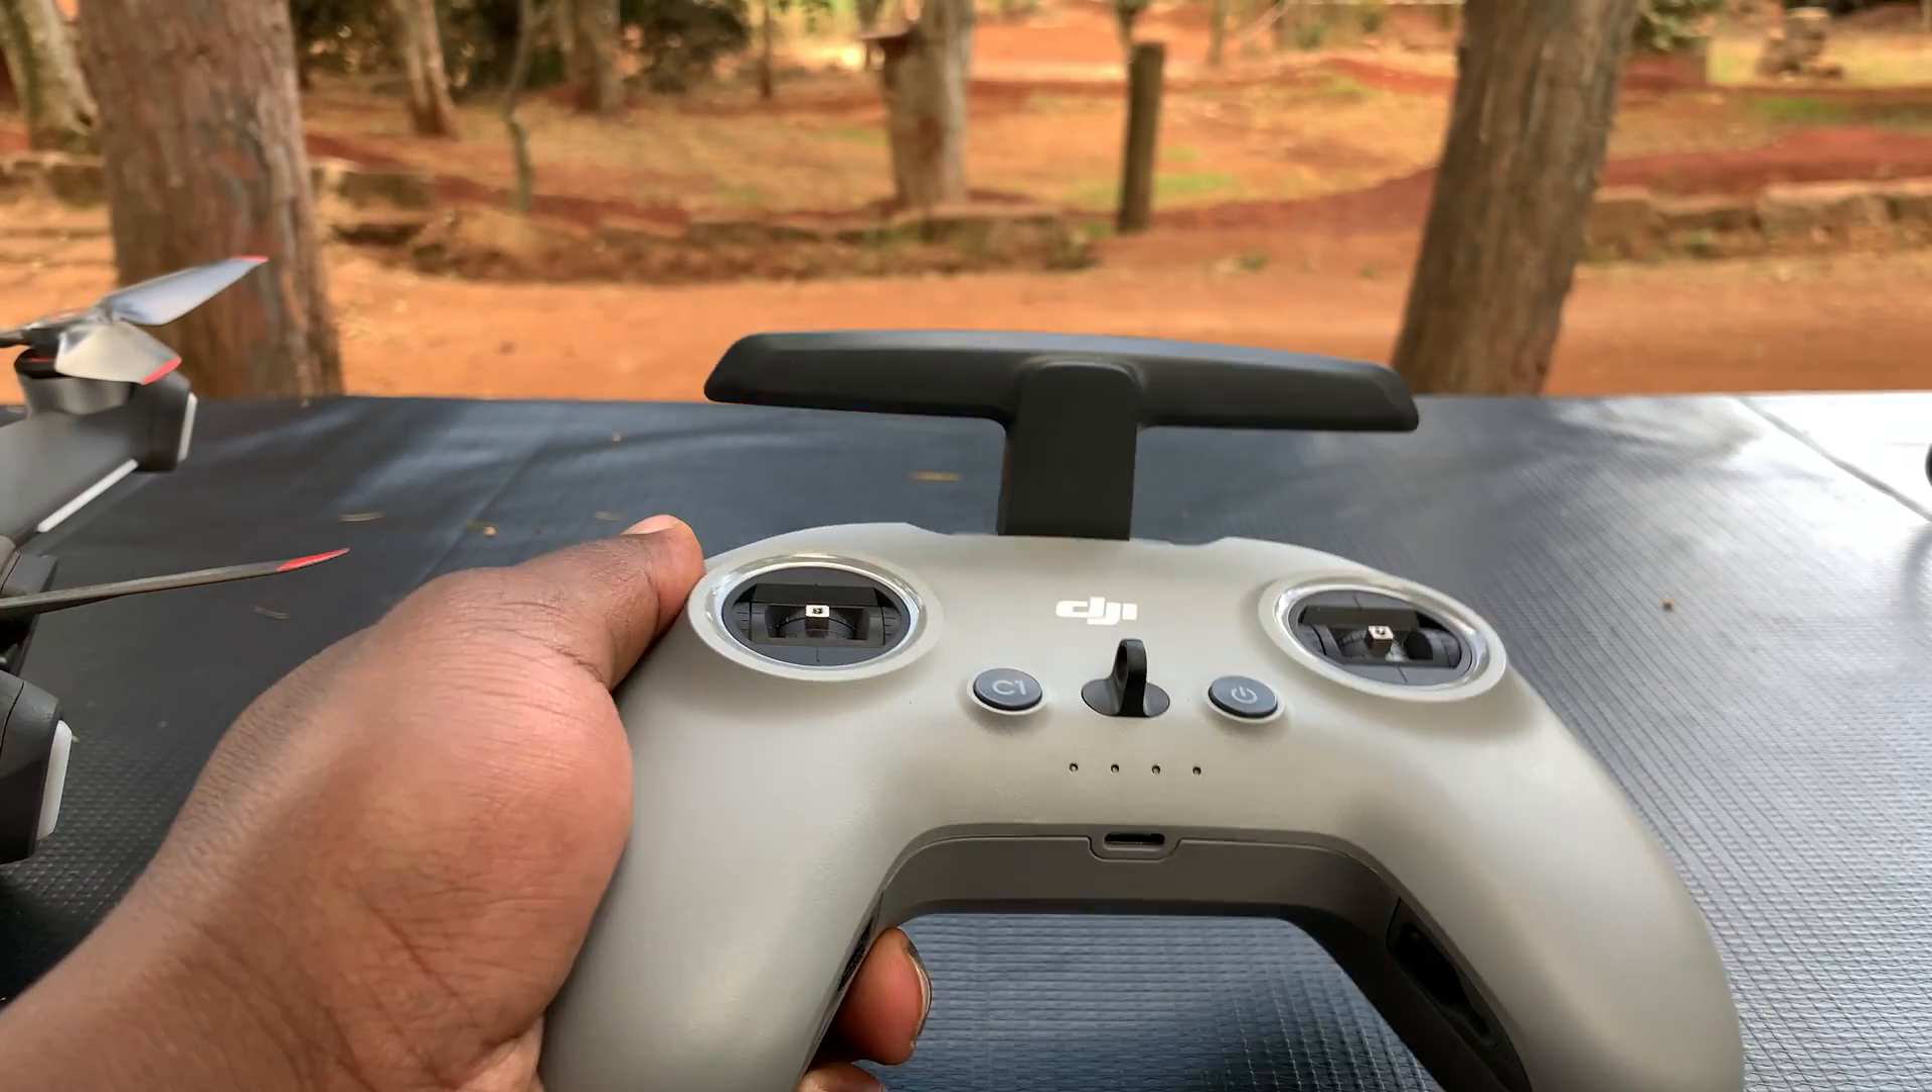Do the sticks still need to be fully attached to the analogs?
Yes.